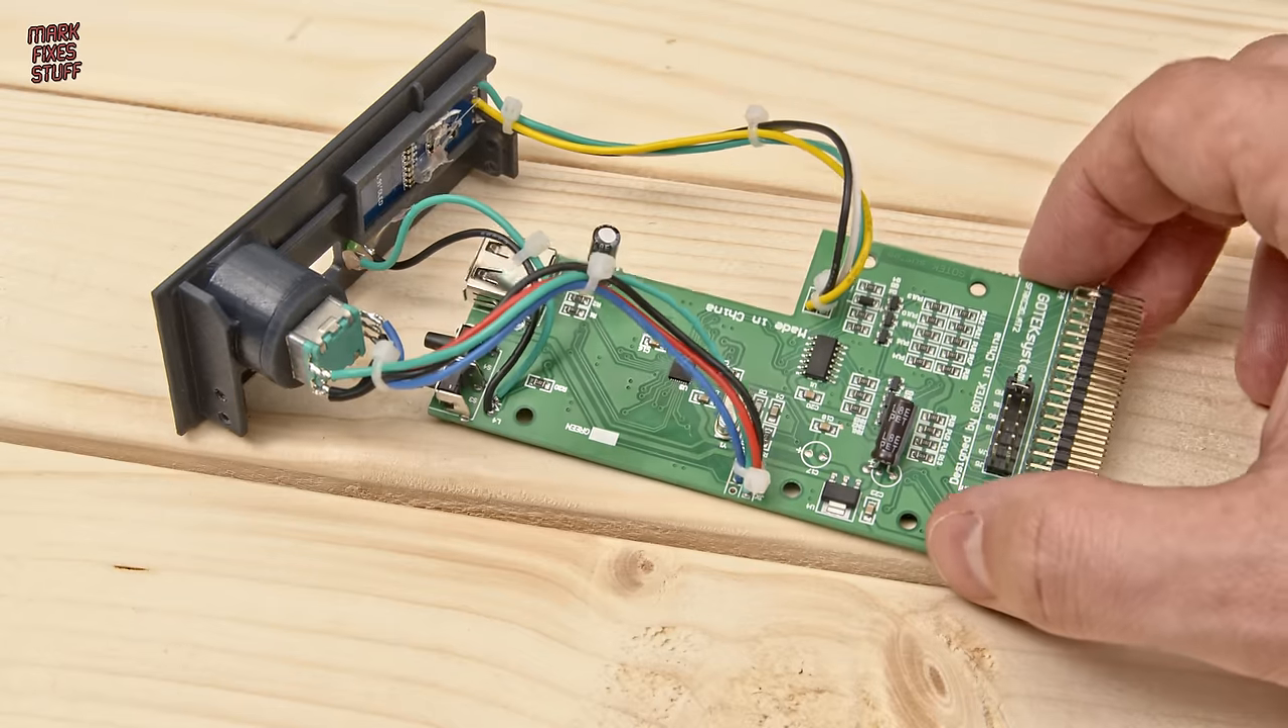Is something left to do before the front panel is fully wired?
No.